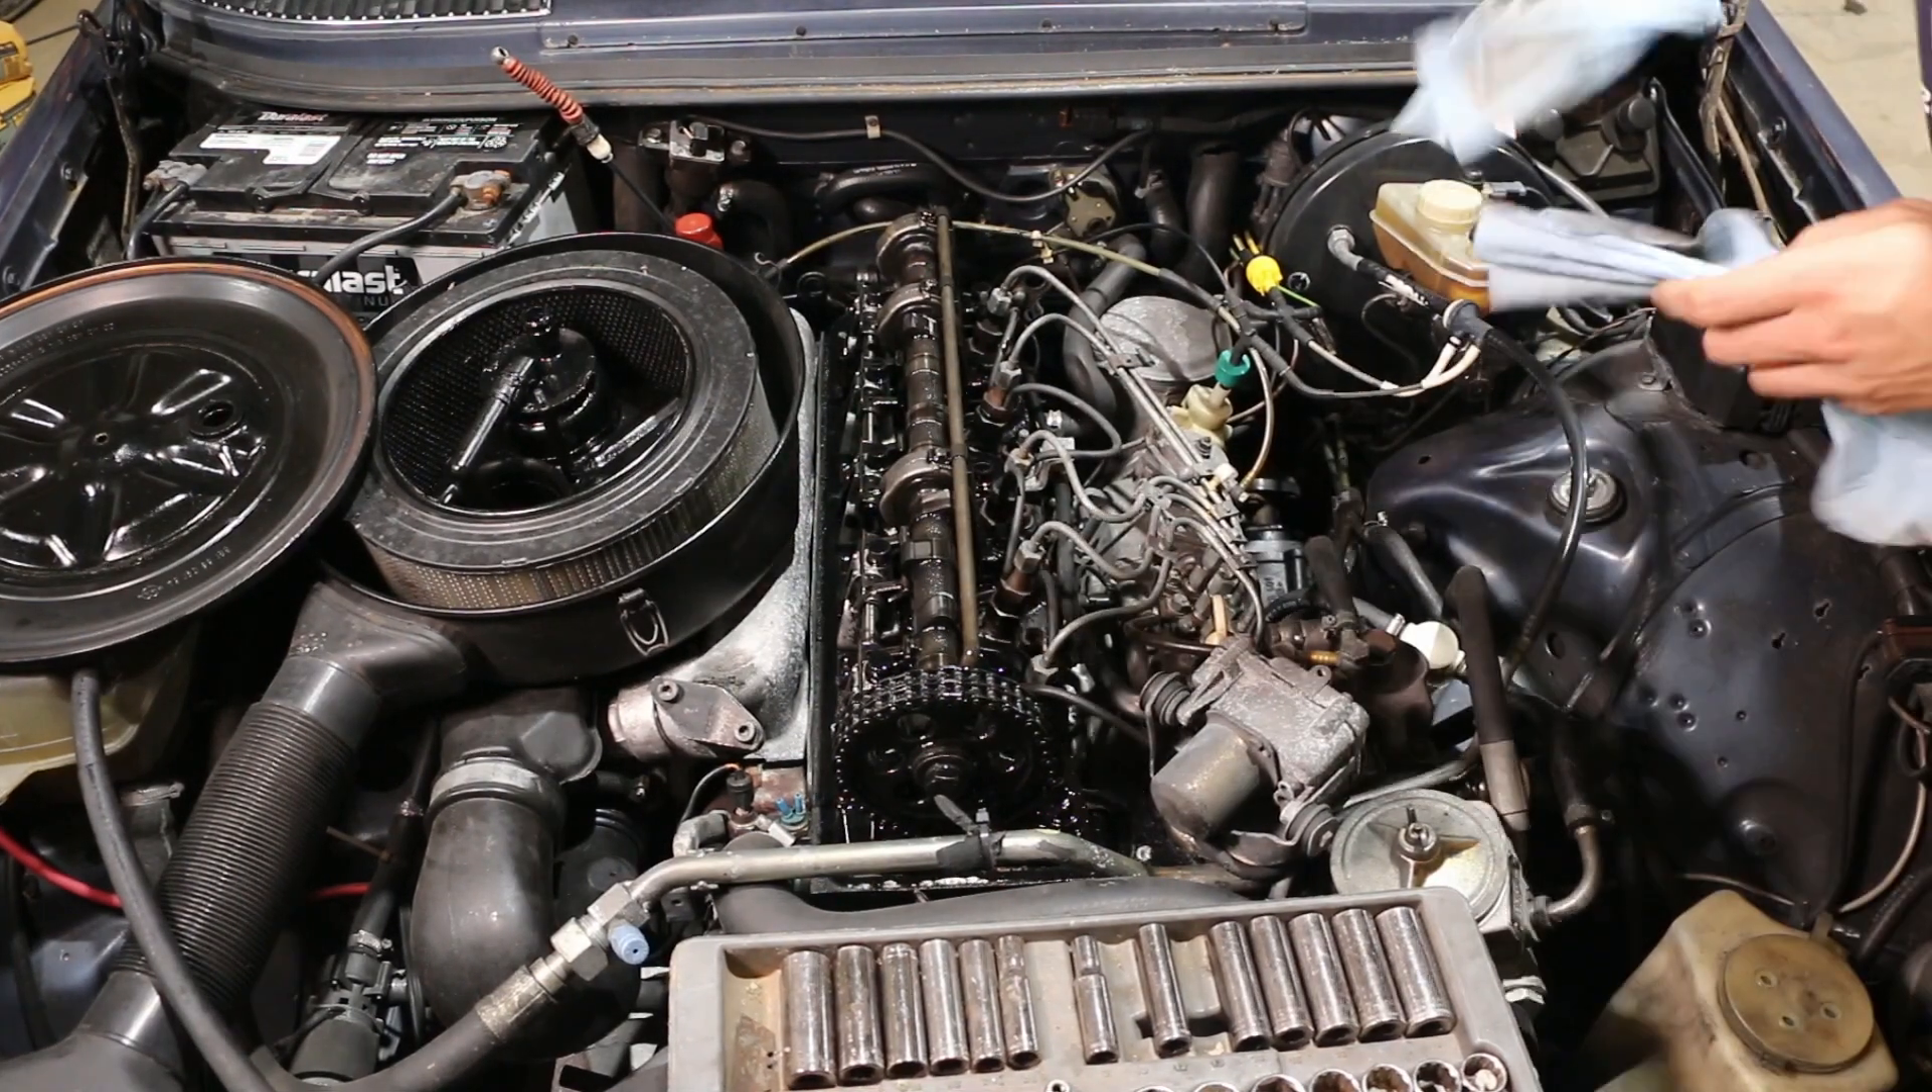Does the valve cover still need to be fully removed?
No.